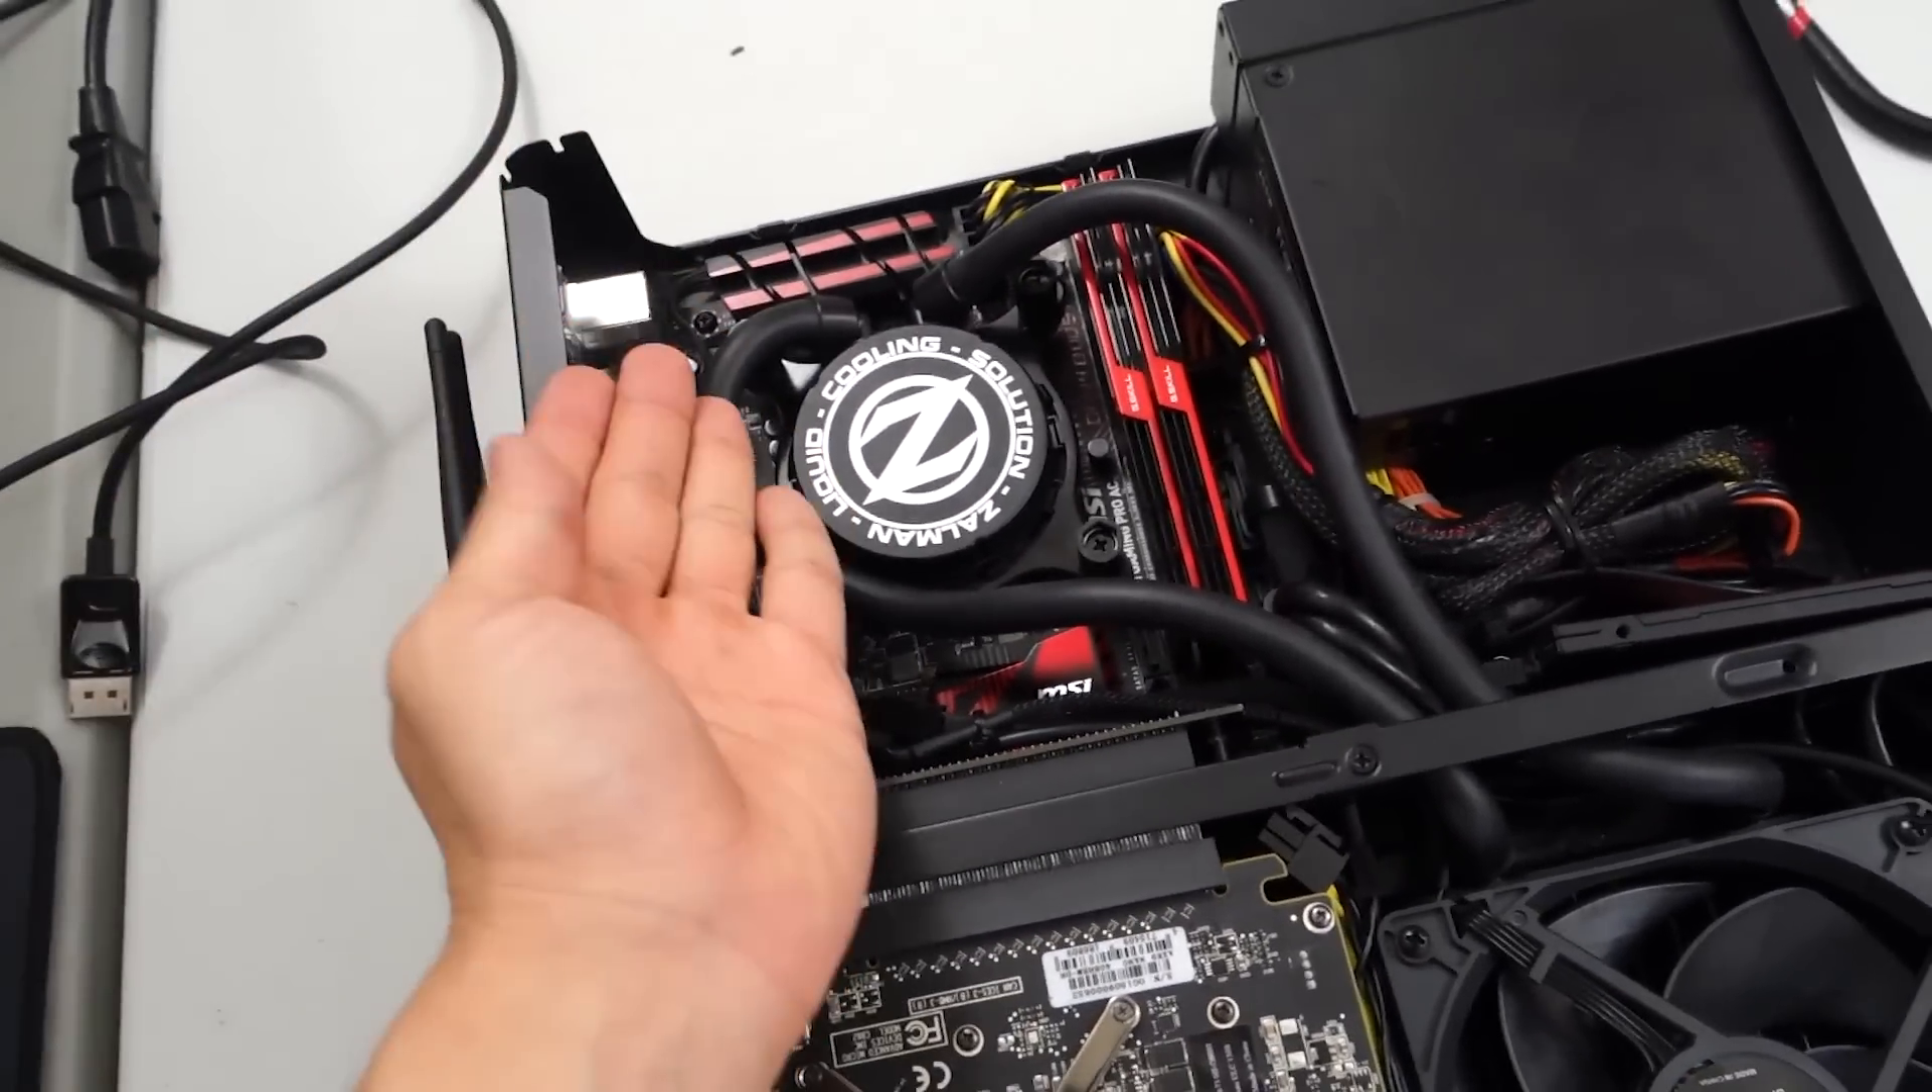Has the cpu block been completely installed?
Yes.